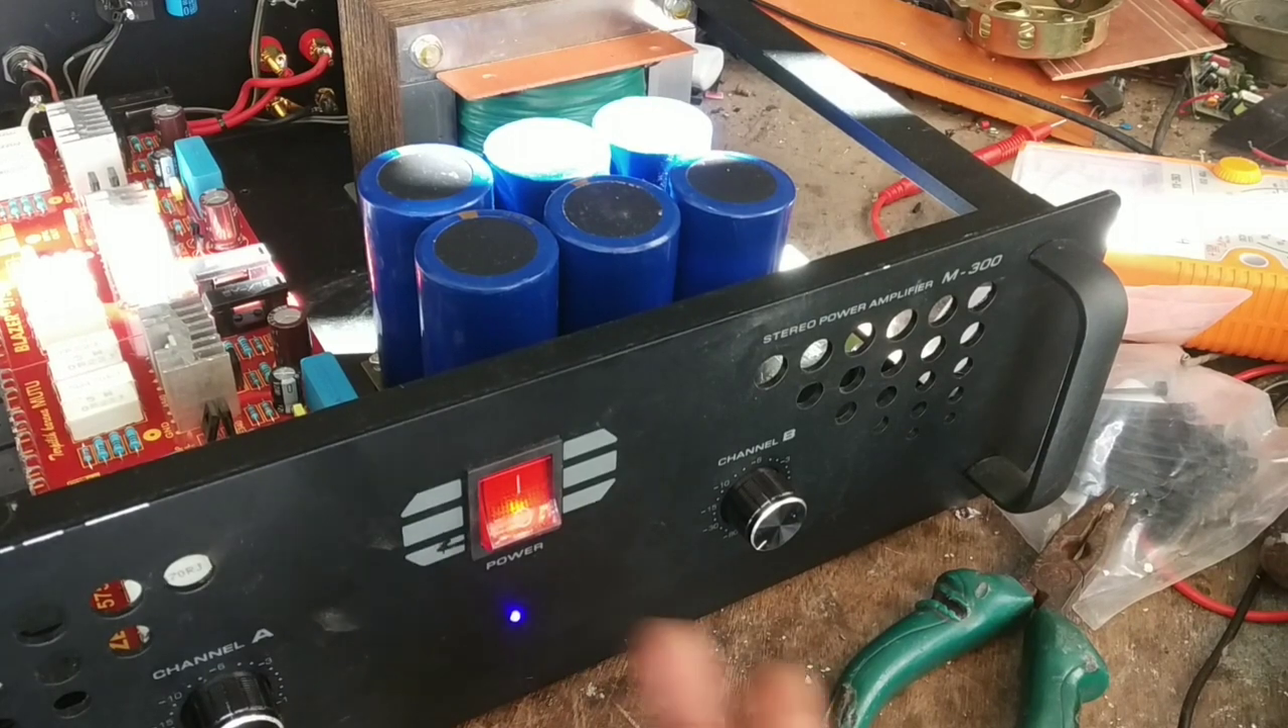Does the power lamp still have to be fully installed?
No.